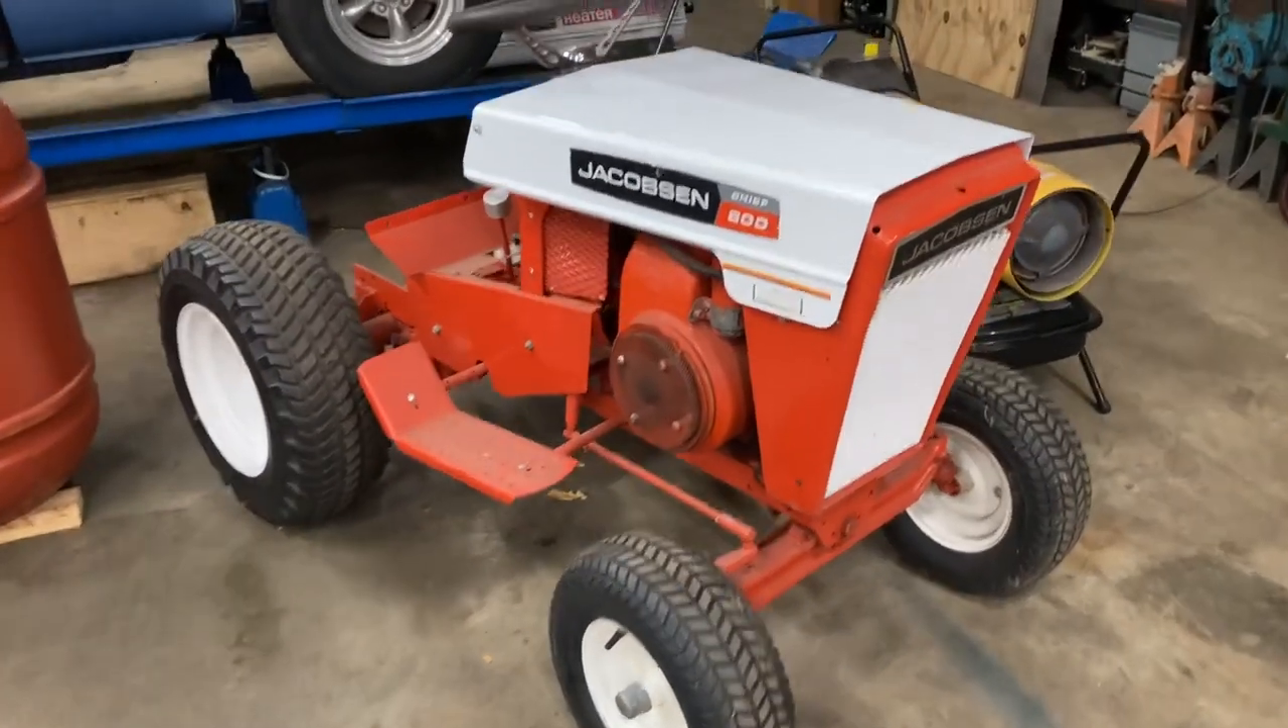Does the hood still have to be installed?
No.